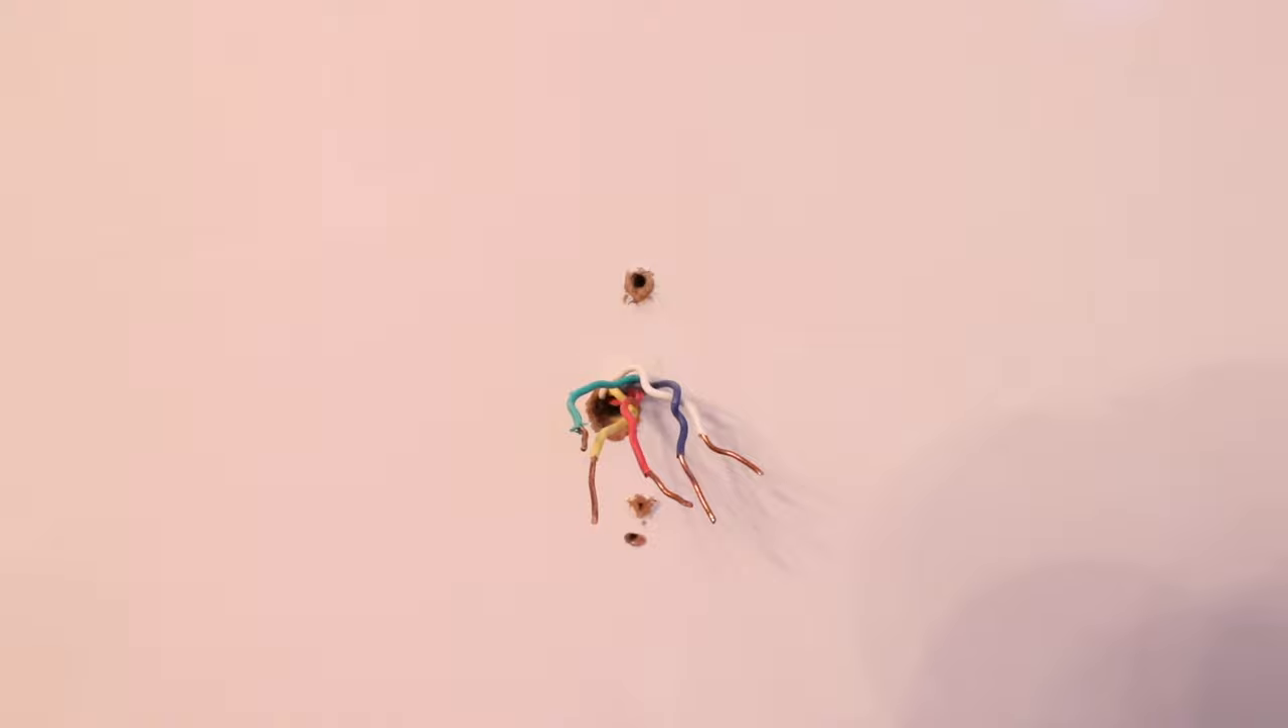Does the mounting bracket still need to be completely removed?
No.